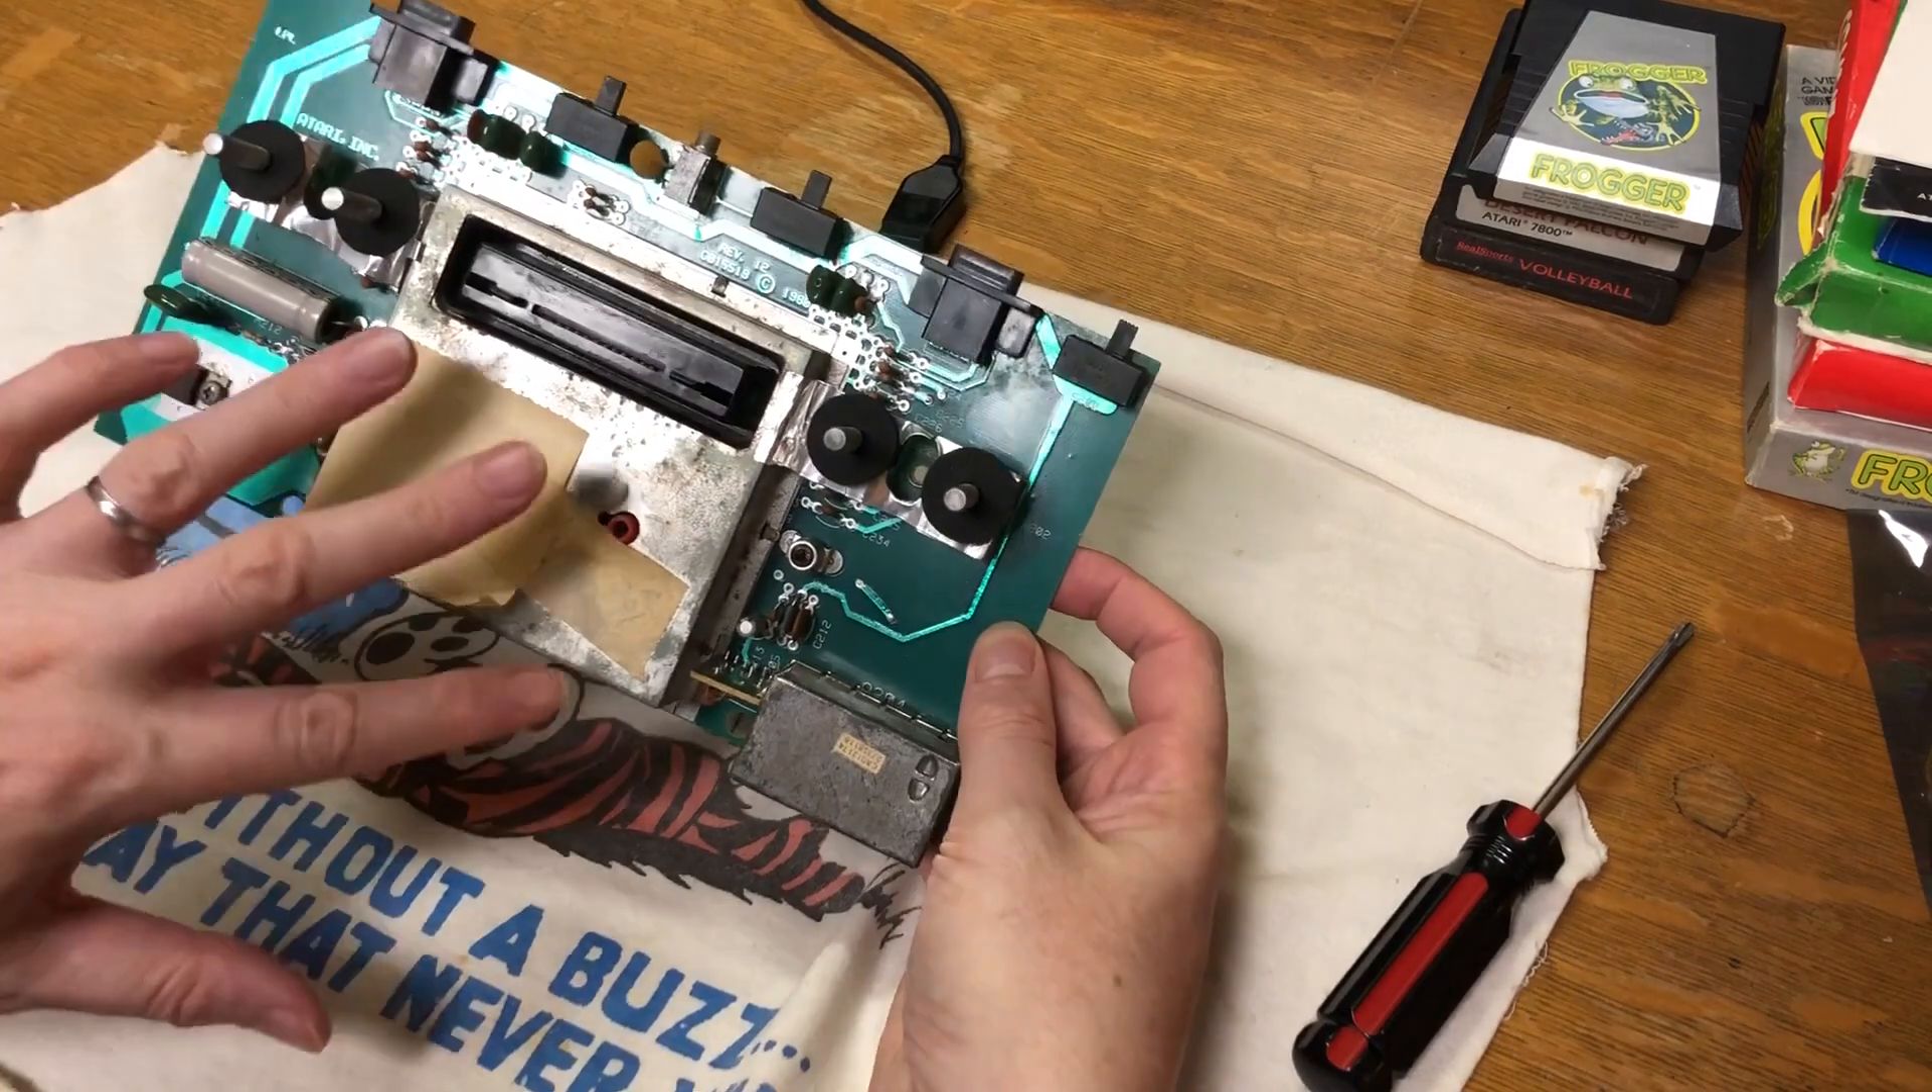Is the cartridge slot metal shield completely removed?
No.